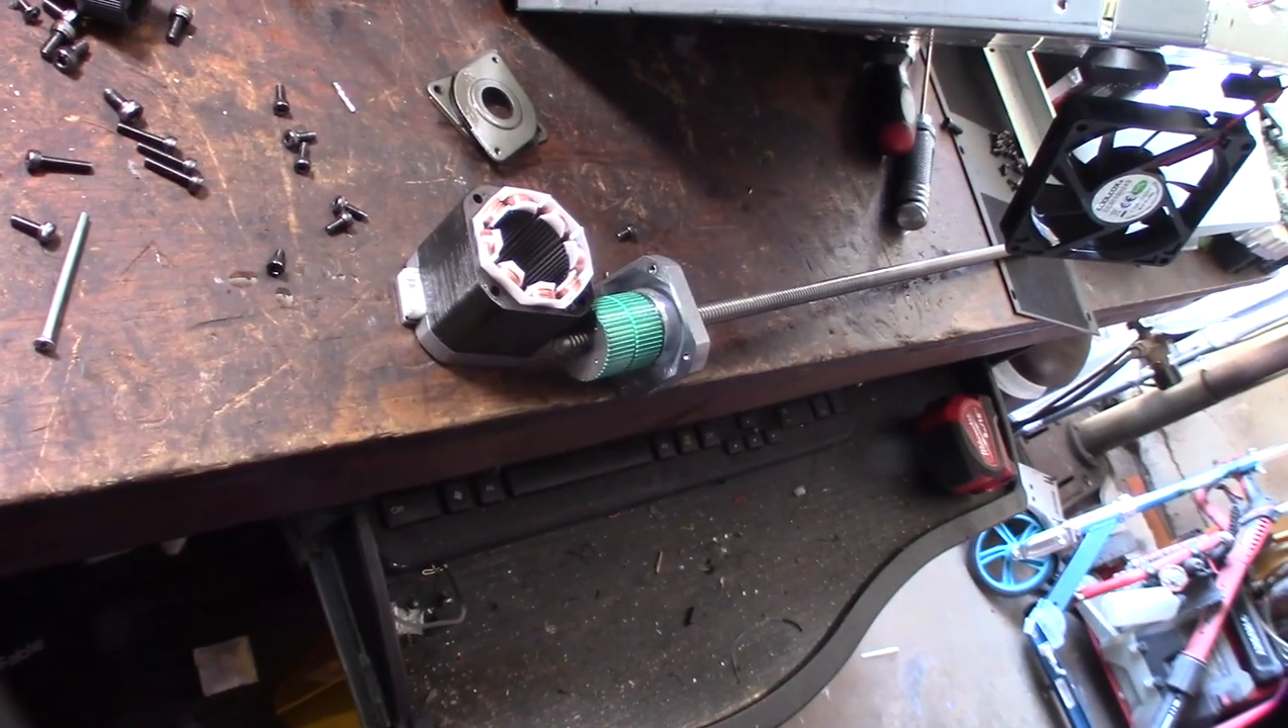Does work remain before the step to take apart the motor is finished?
No.